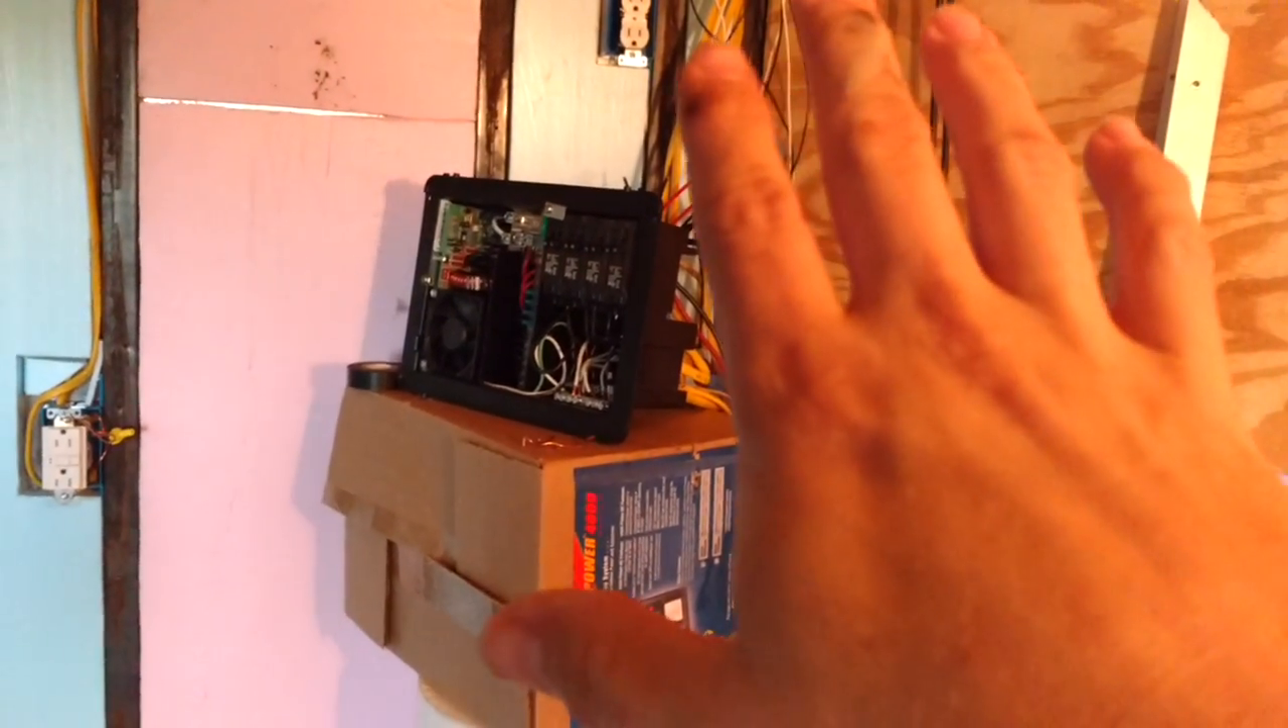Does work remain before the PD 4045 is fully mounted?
Yes.